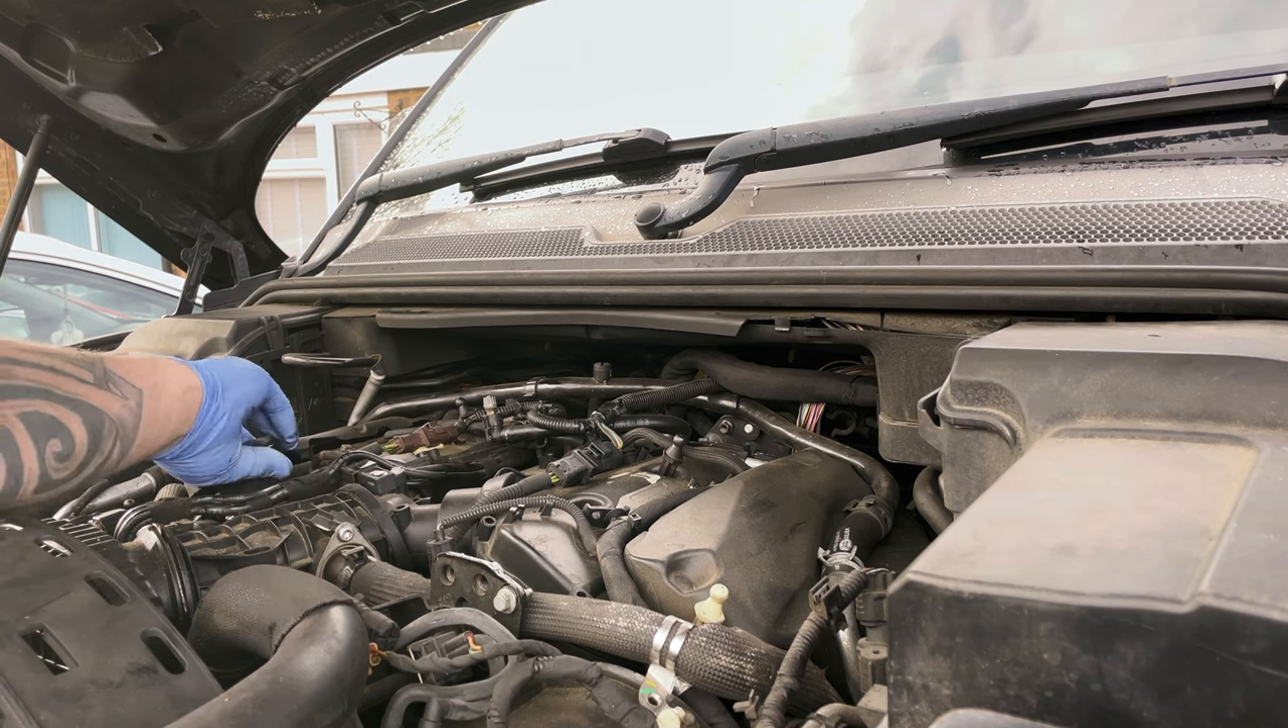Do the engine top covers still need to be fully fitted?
Yes.